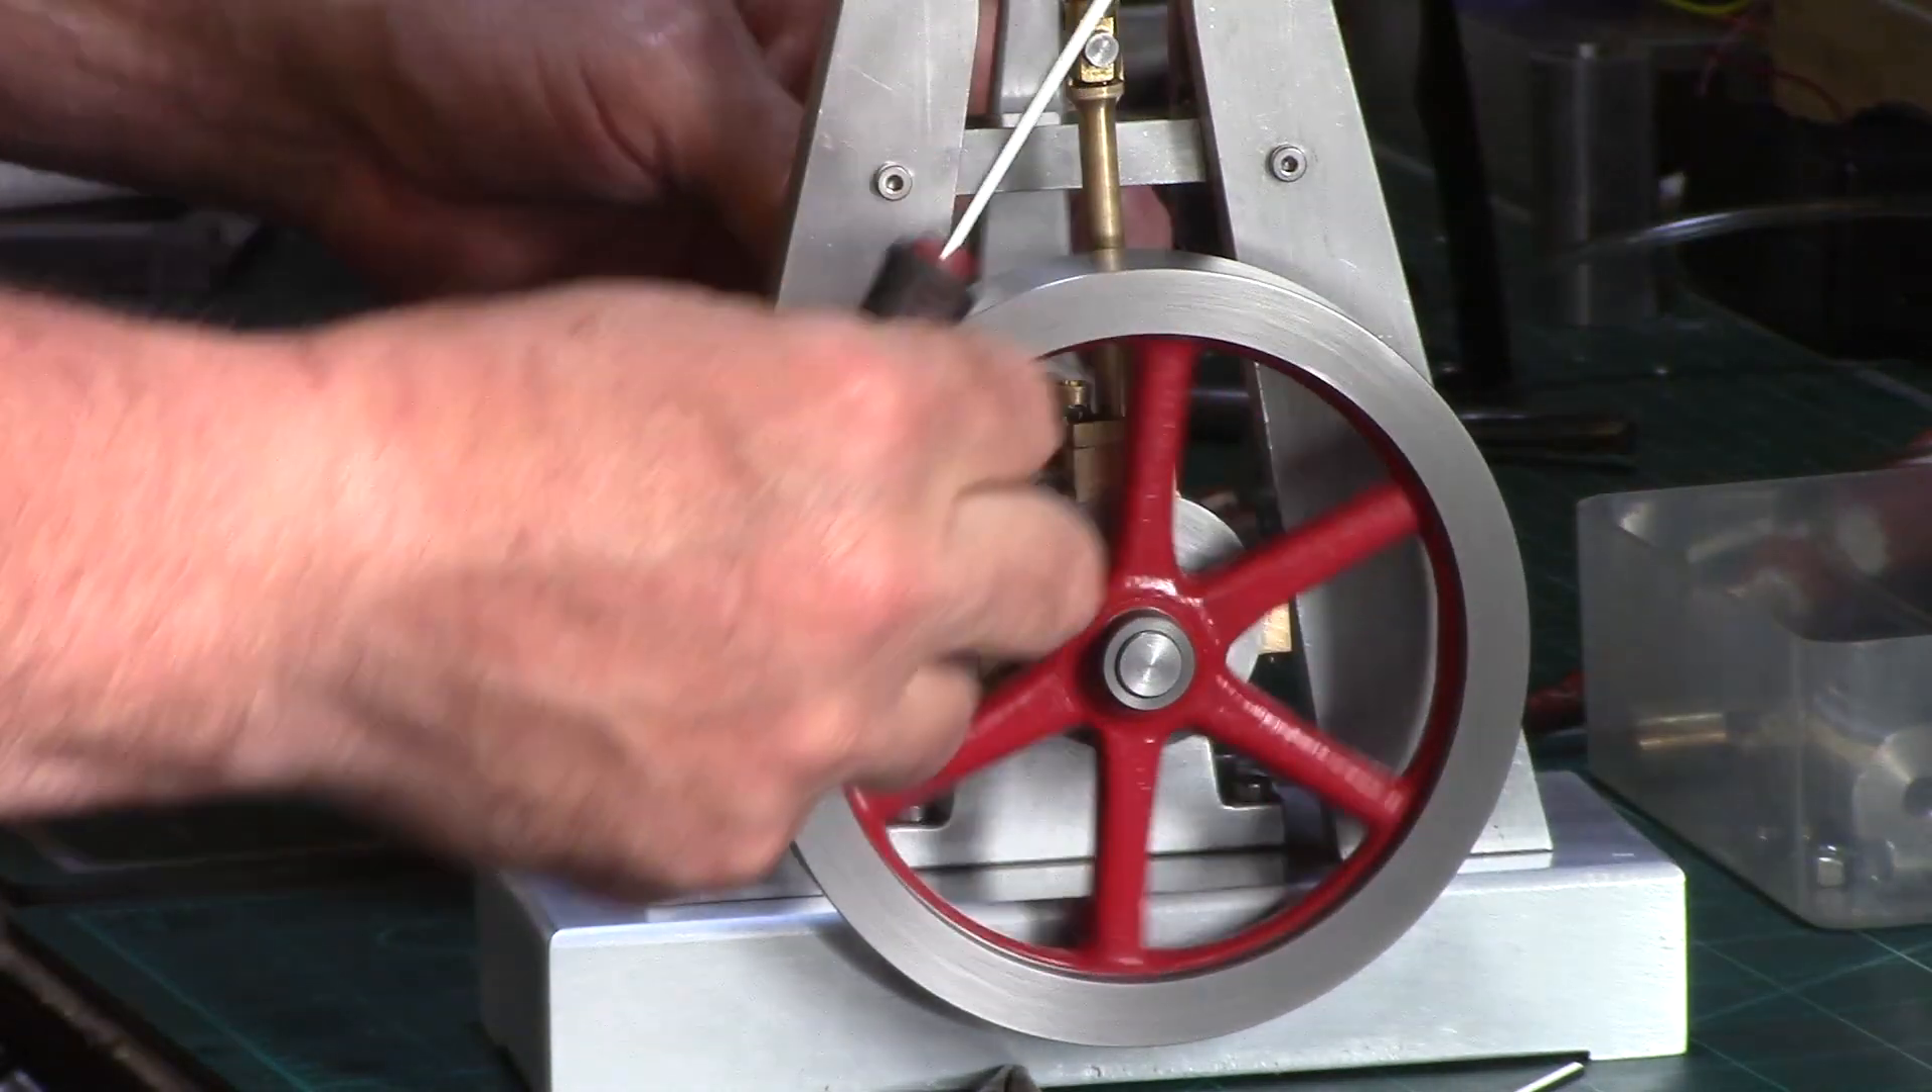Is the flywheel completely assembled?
Yes.